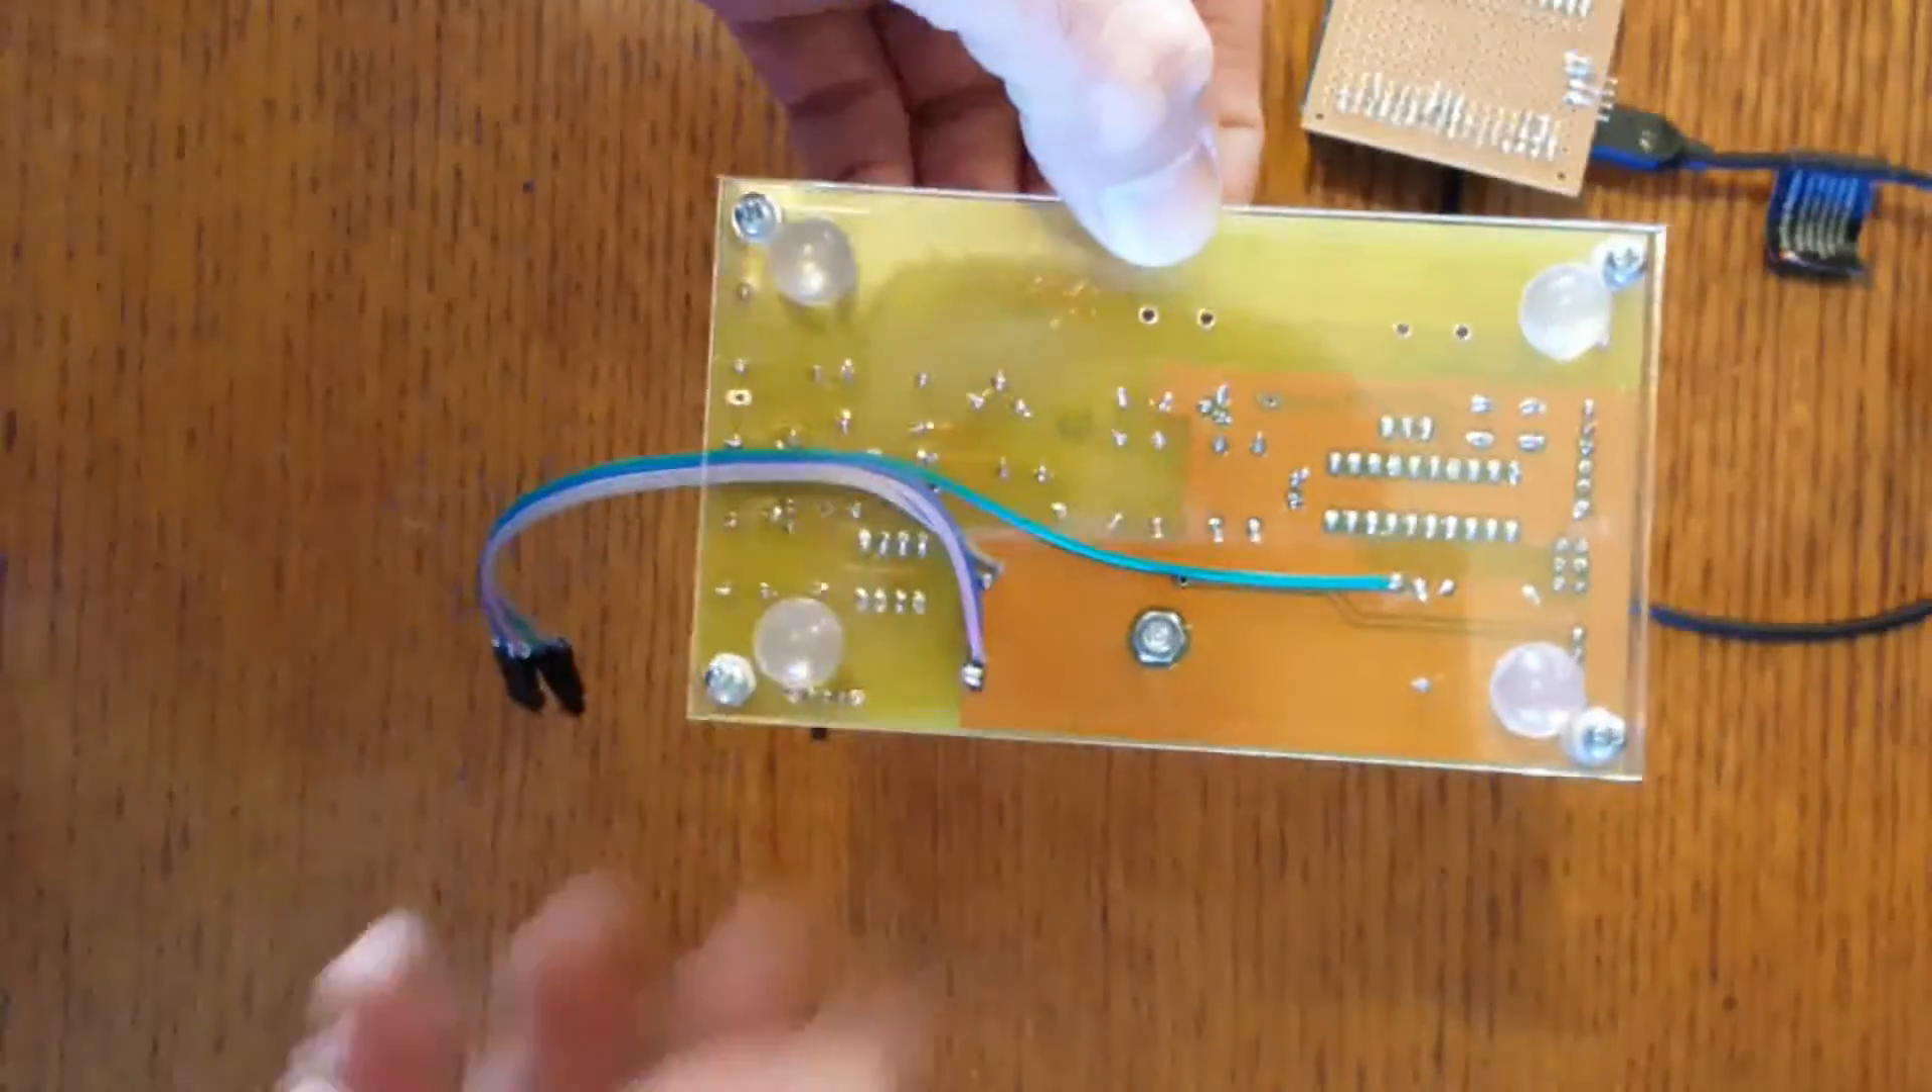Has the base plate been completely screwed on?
Yes.